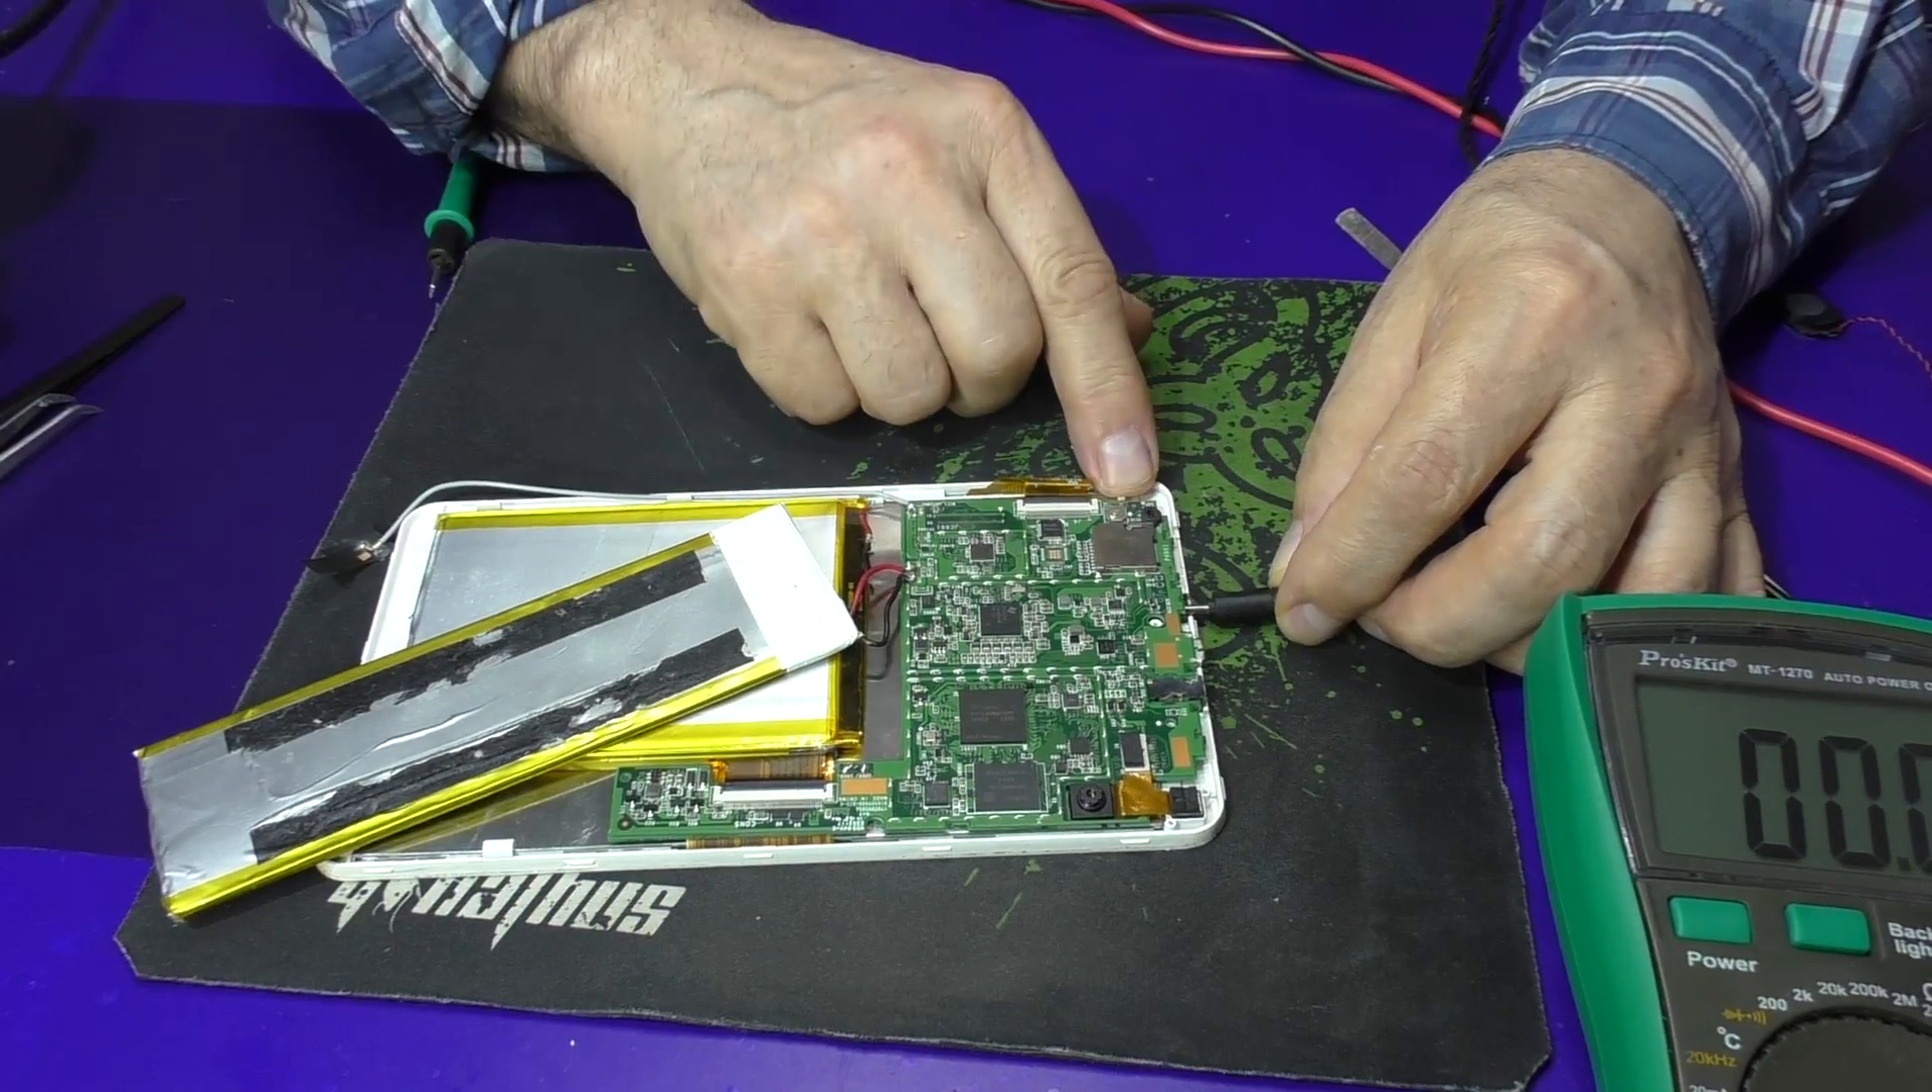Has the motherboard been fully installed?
Yes.